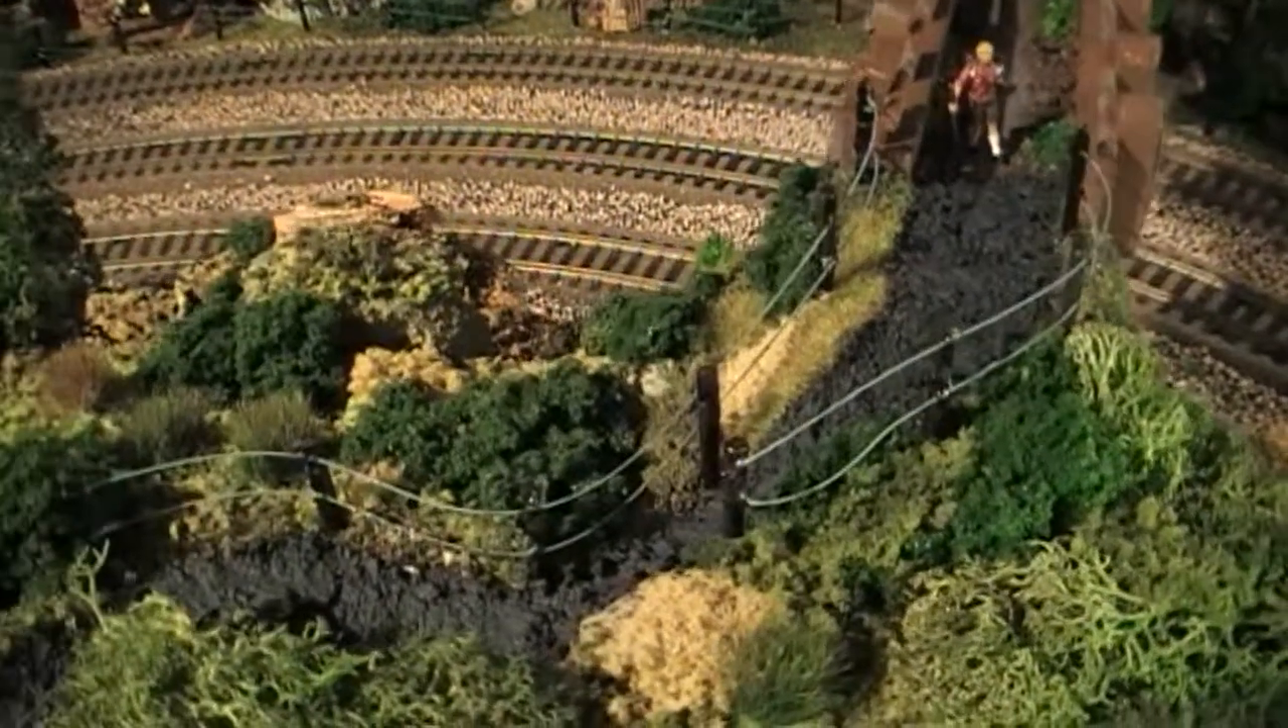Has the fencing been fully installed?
Yes.